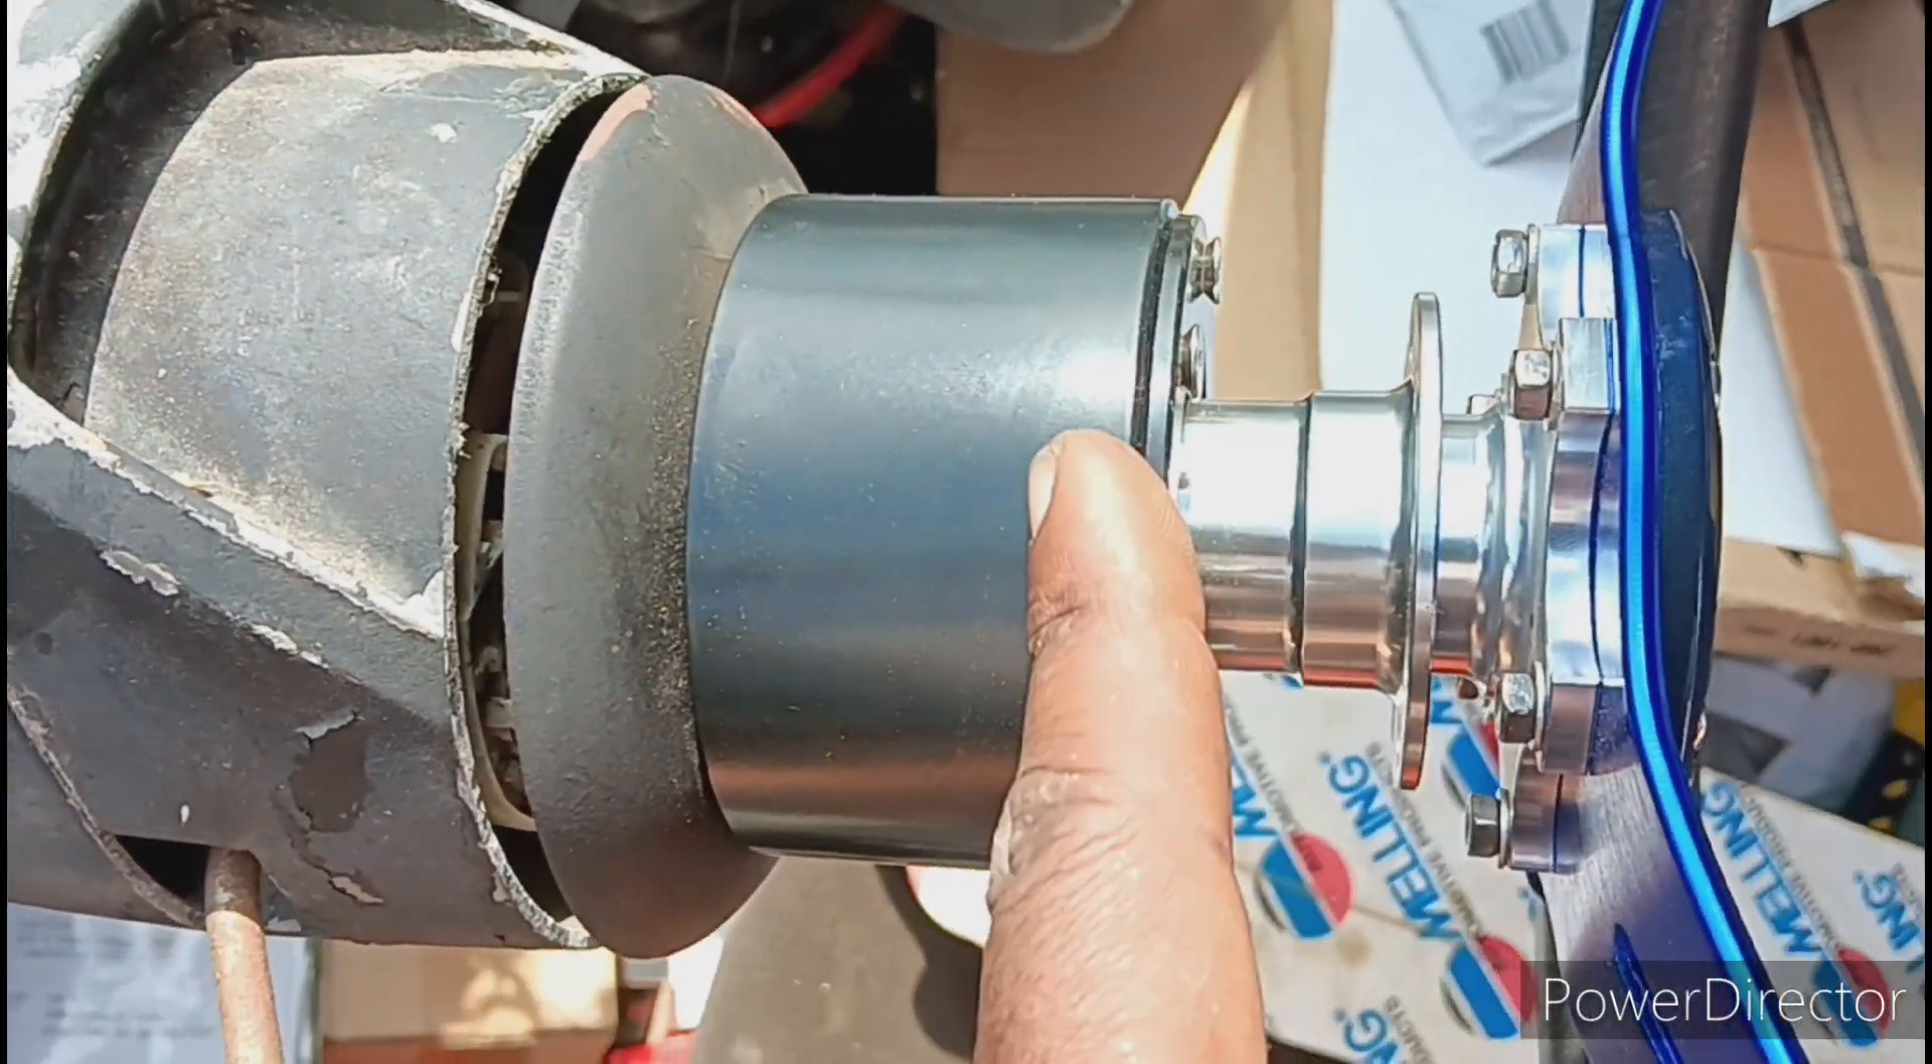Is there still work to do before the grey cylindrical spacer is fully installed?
No.